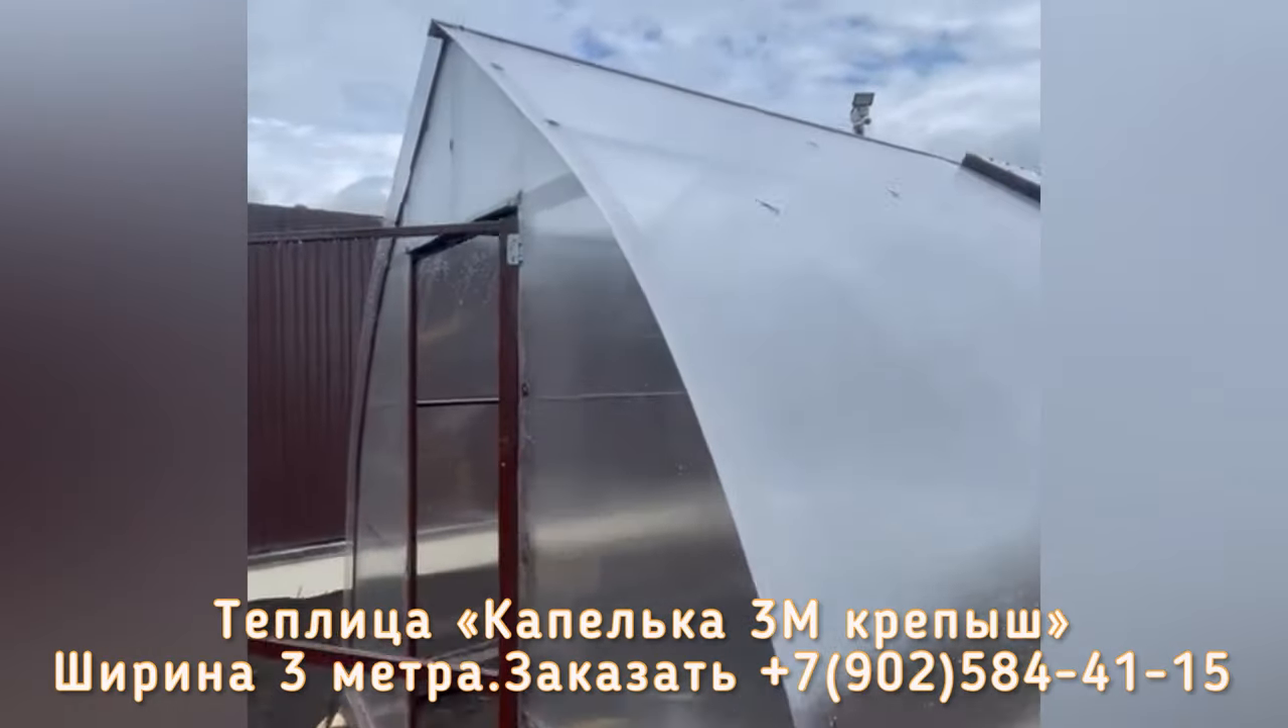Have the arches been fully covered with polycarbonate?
Yes.